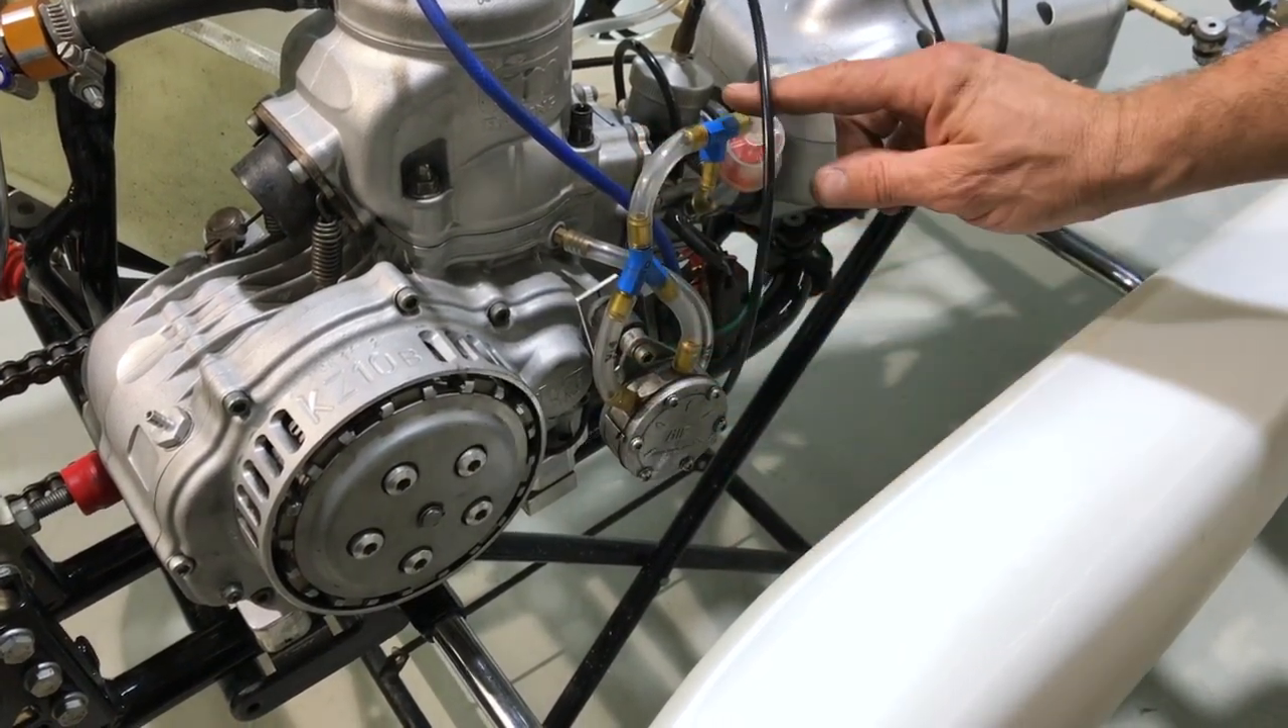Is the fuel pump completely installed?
Yes.